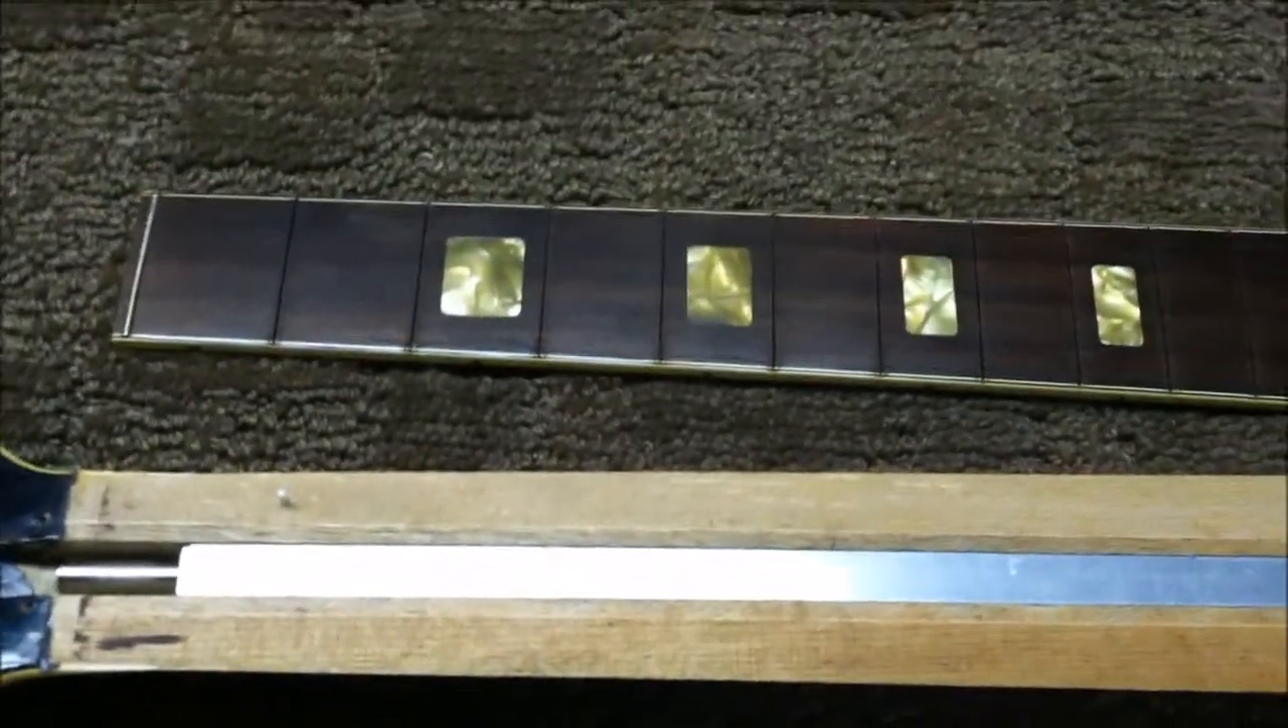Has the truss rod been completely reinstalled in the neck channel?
Yes.